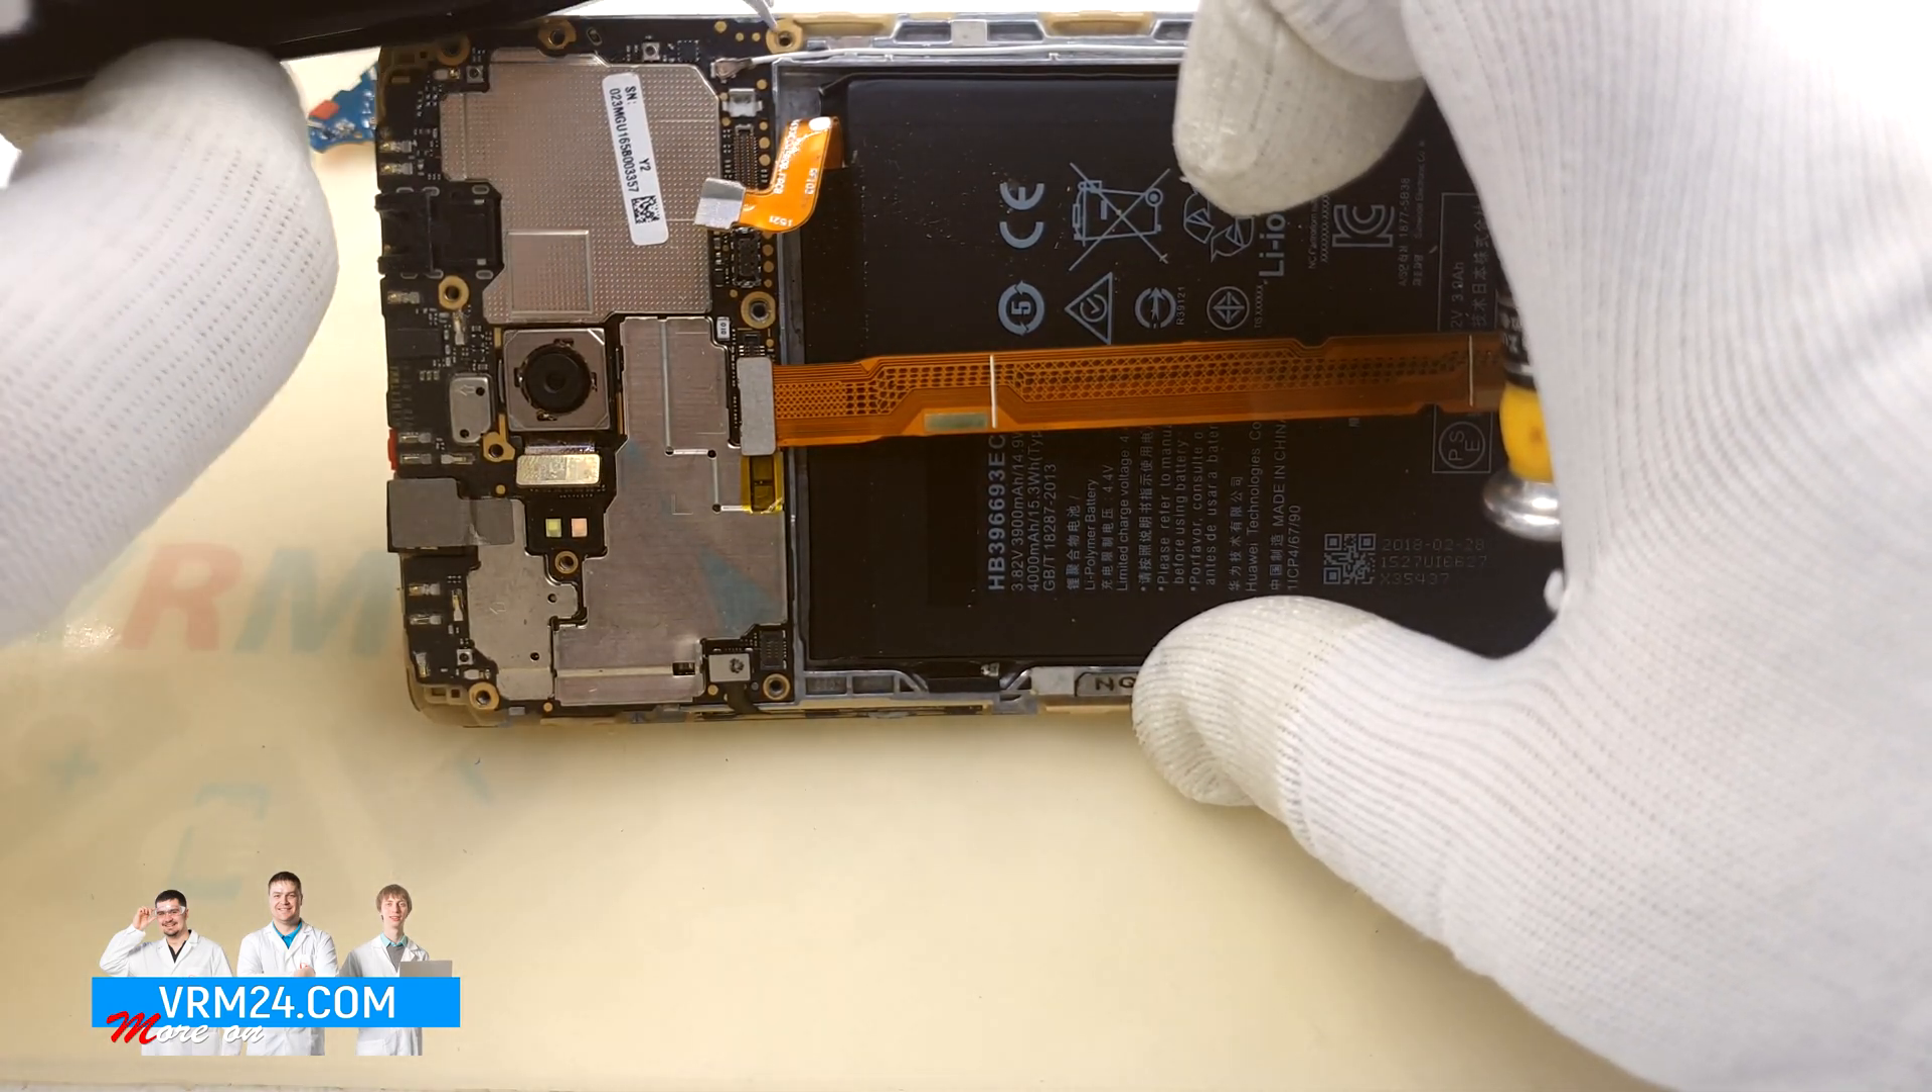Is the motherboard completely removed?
No.